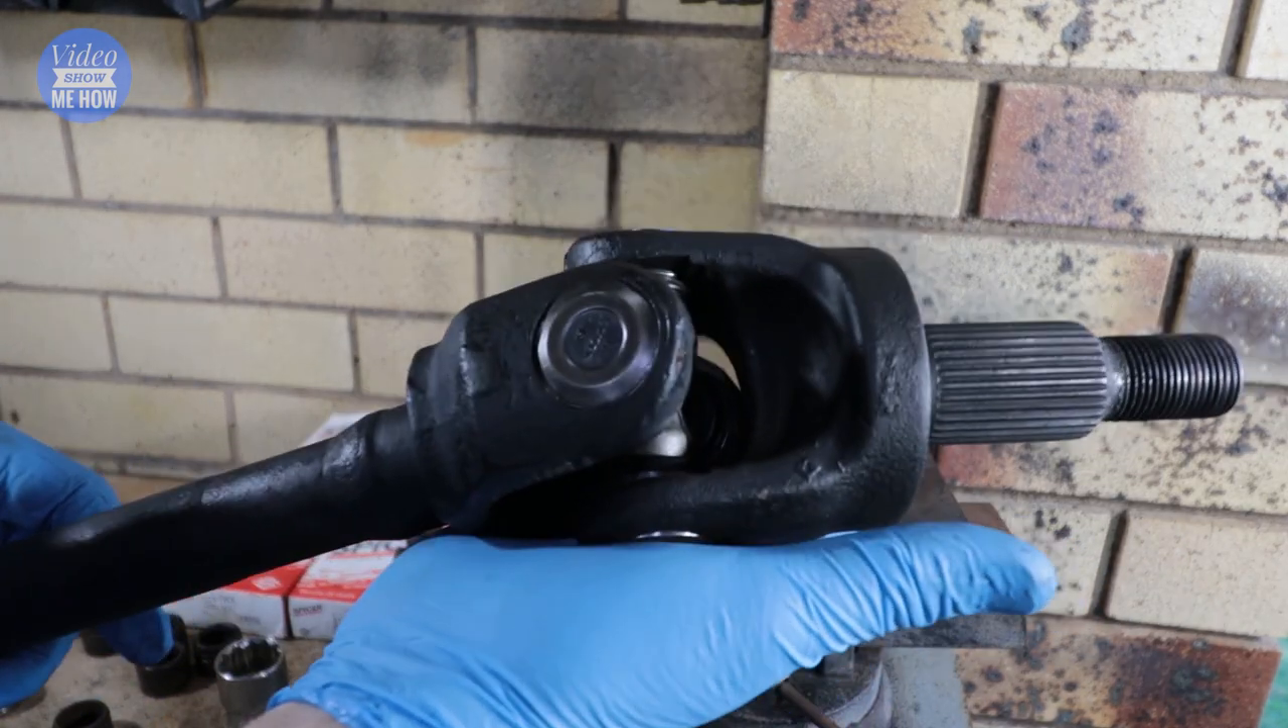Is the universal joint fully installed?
Yes.